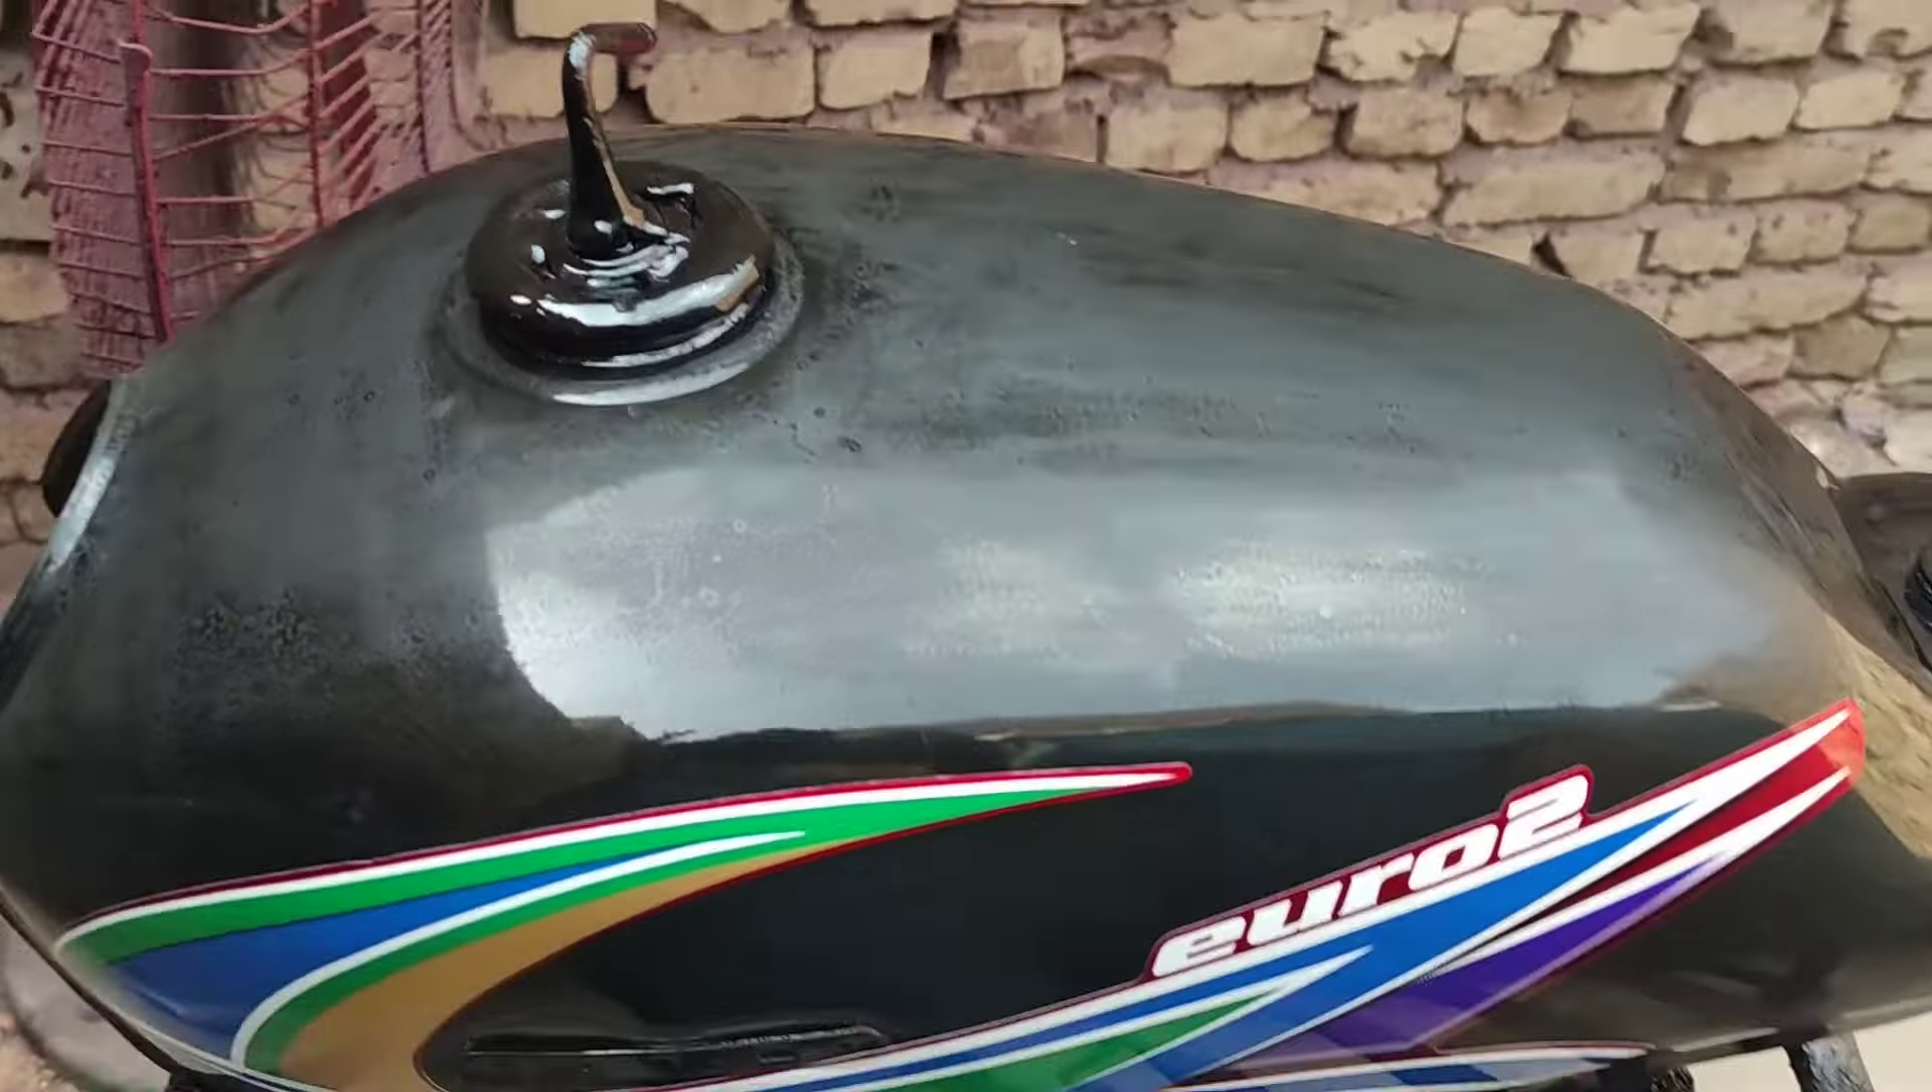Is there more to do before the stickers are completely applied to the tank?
No.